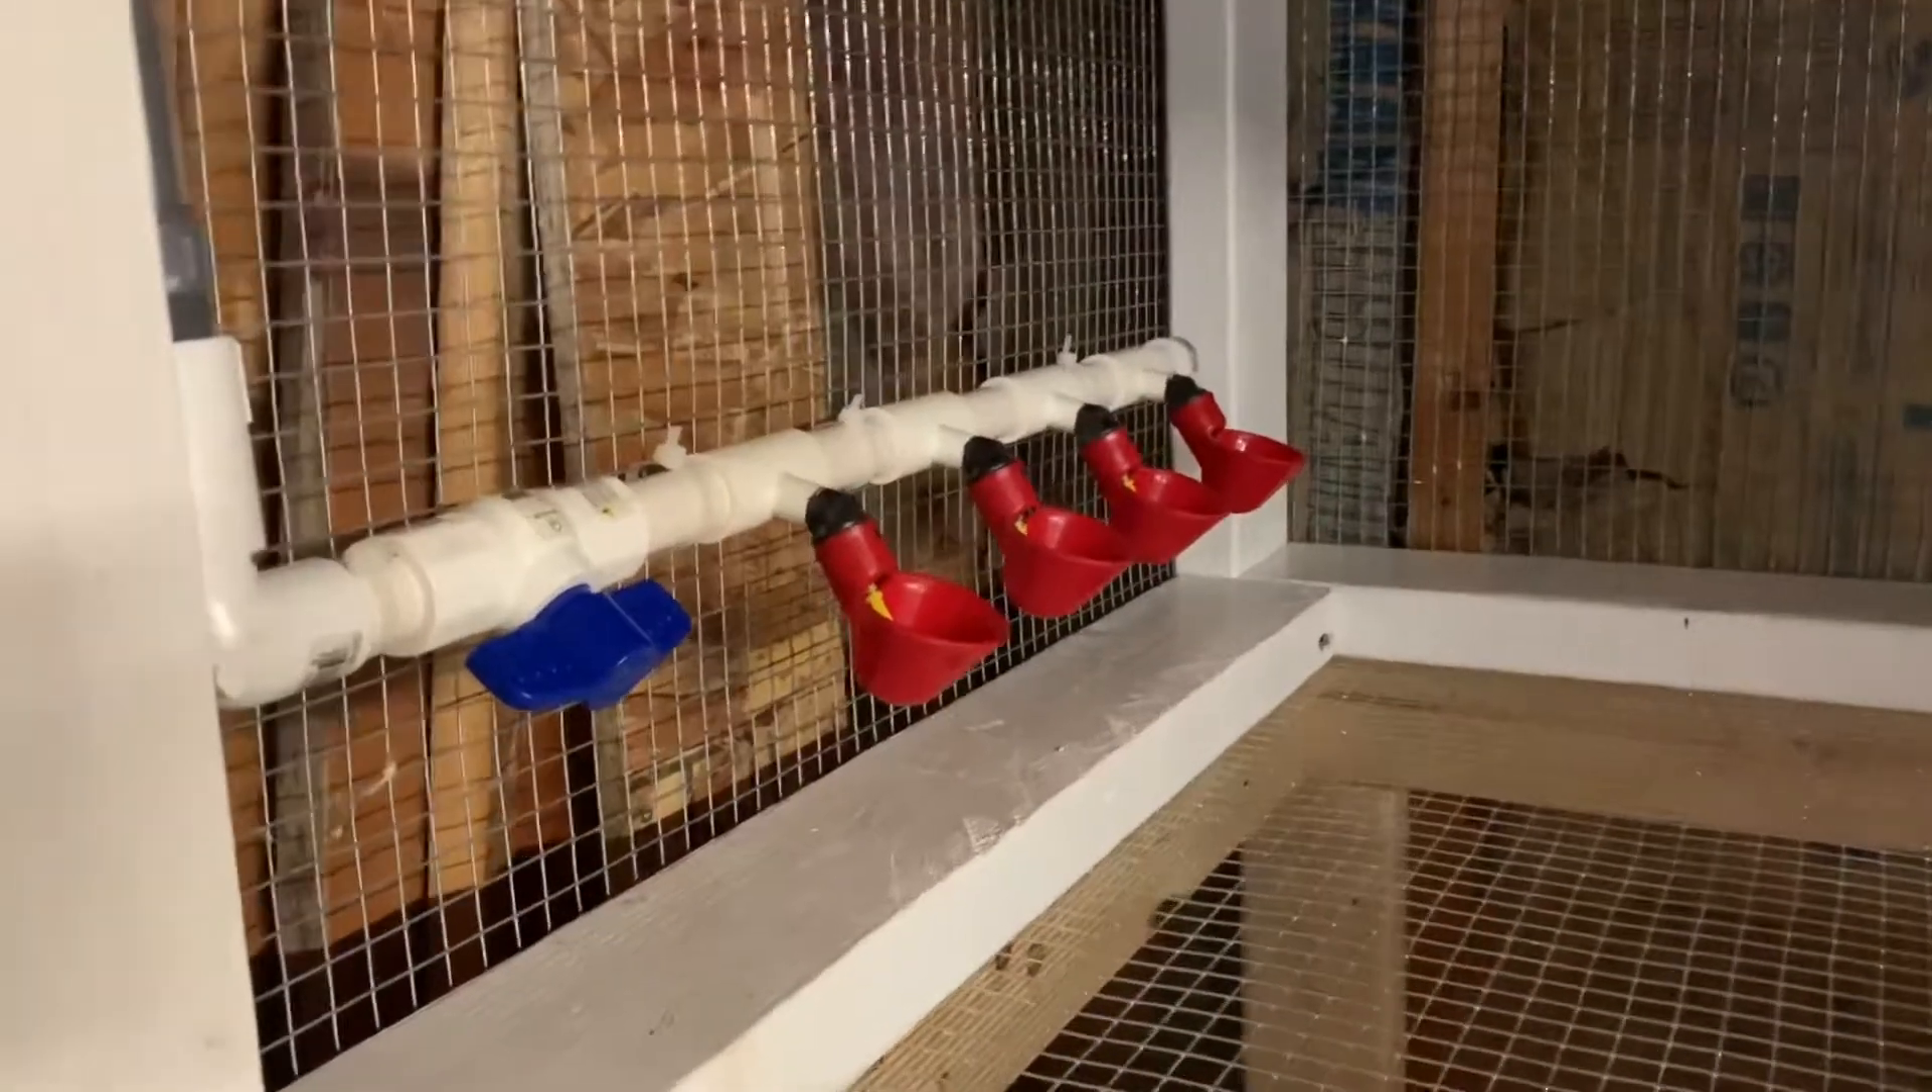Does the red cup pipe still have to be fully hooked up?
No.